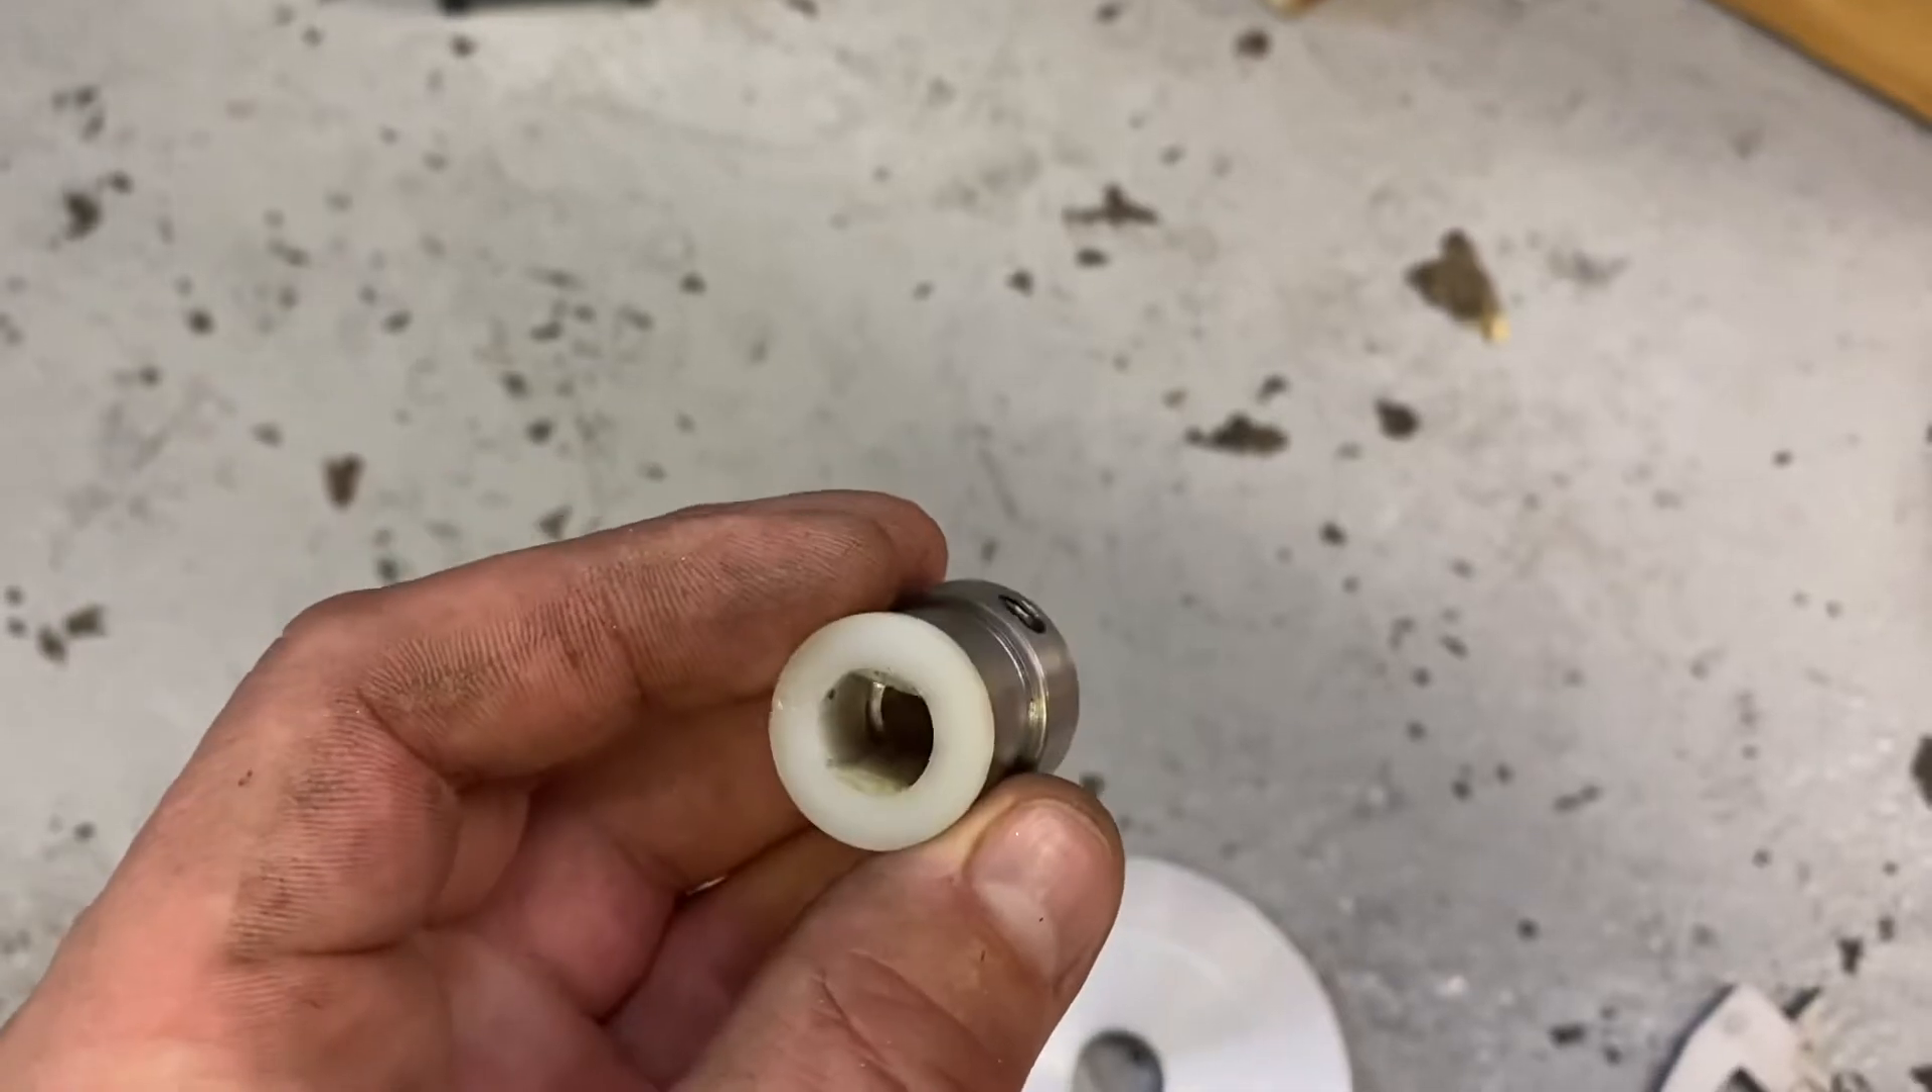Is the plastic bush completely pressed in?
Yes.